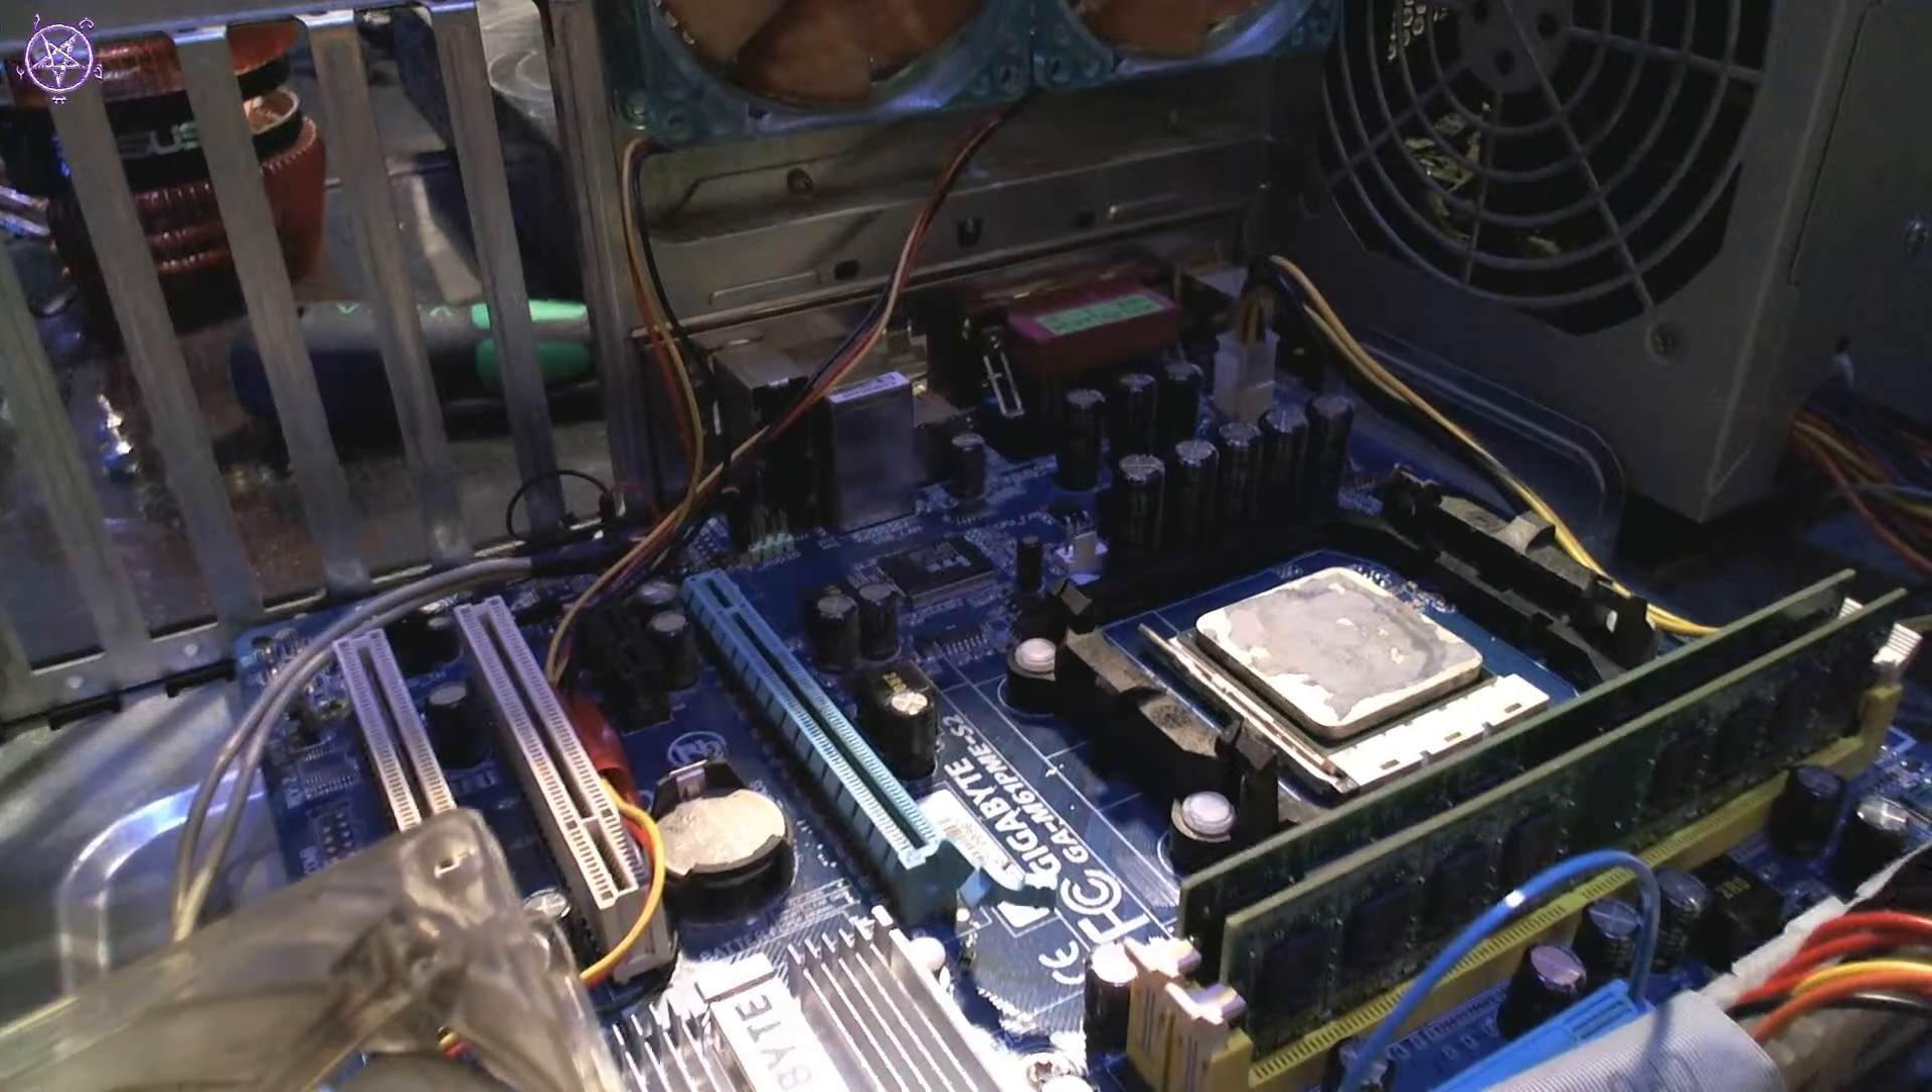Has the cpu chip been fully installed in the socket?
Yes.